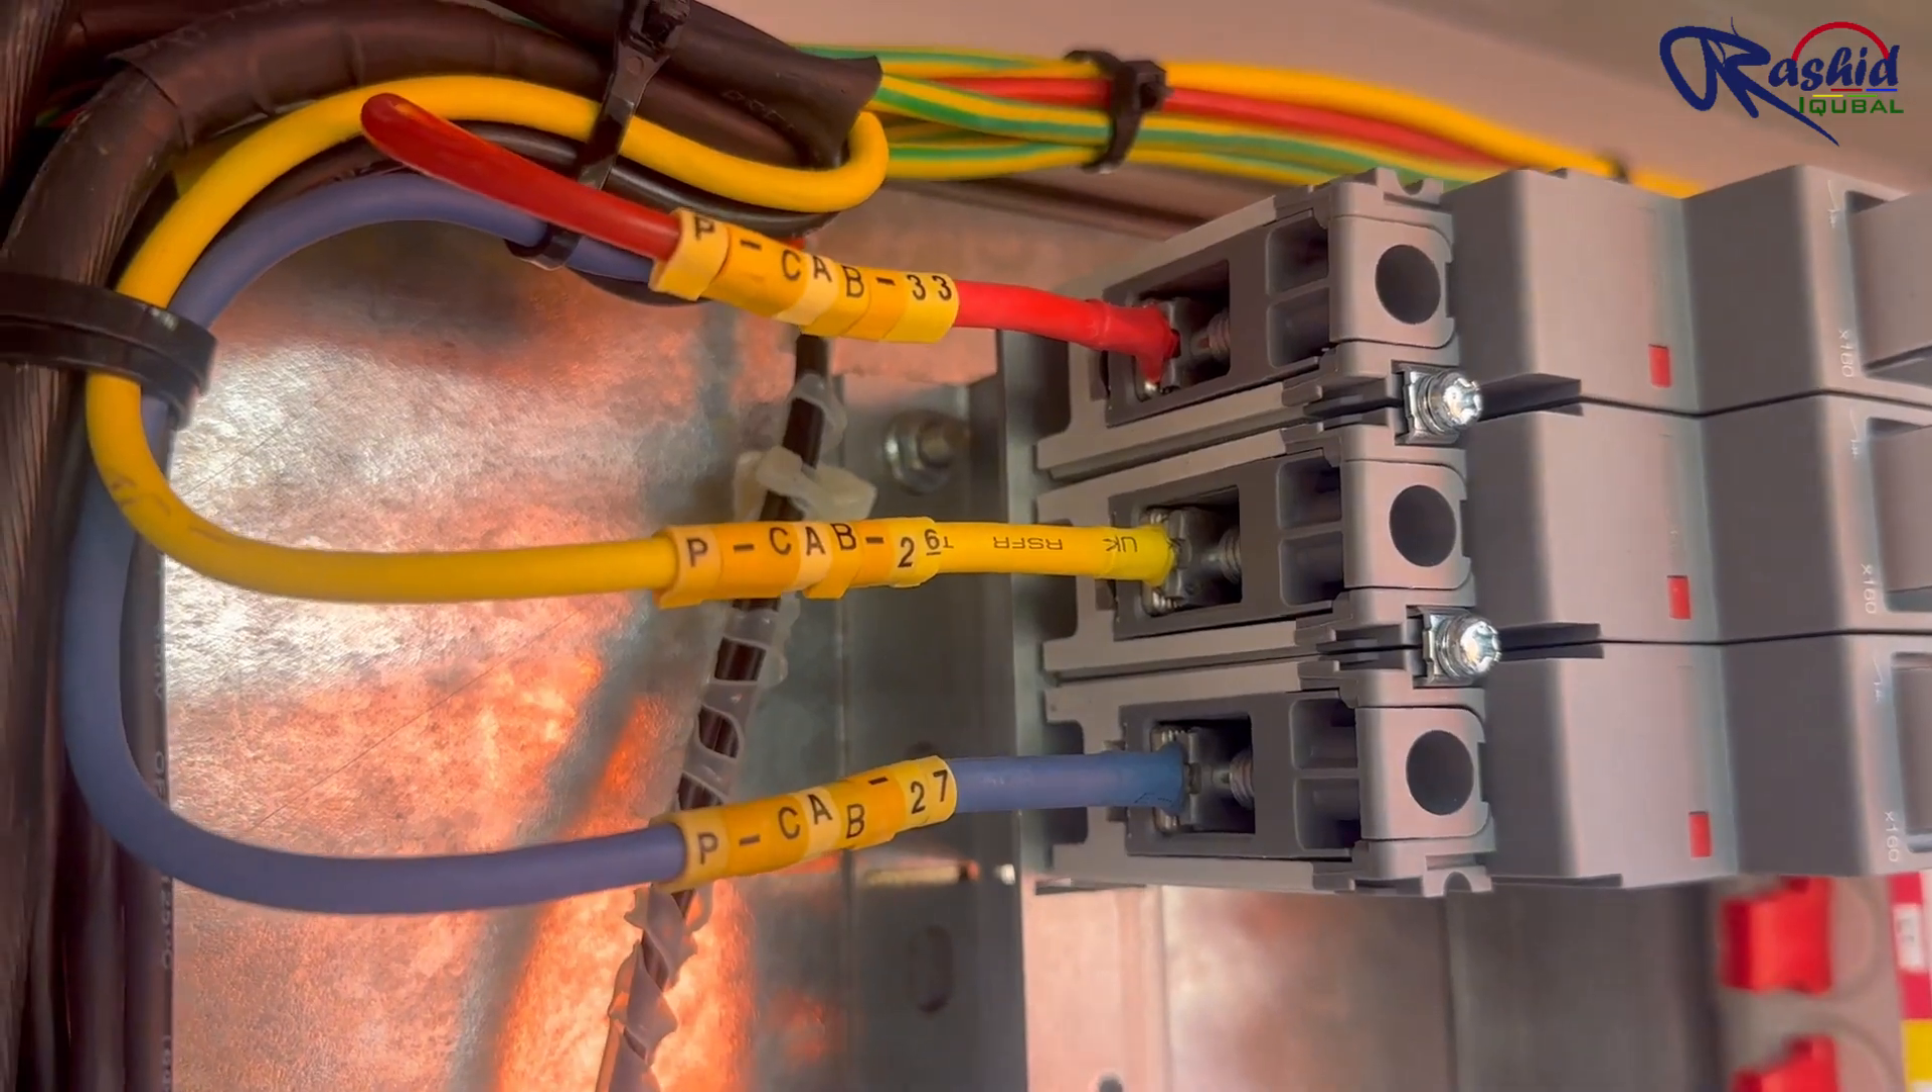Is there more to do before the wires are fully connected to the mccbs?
No.